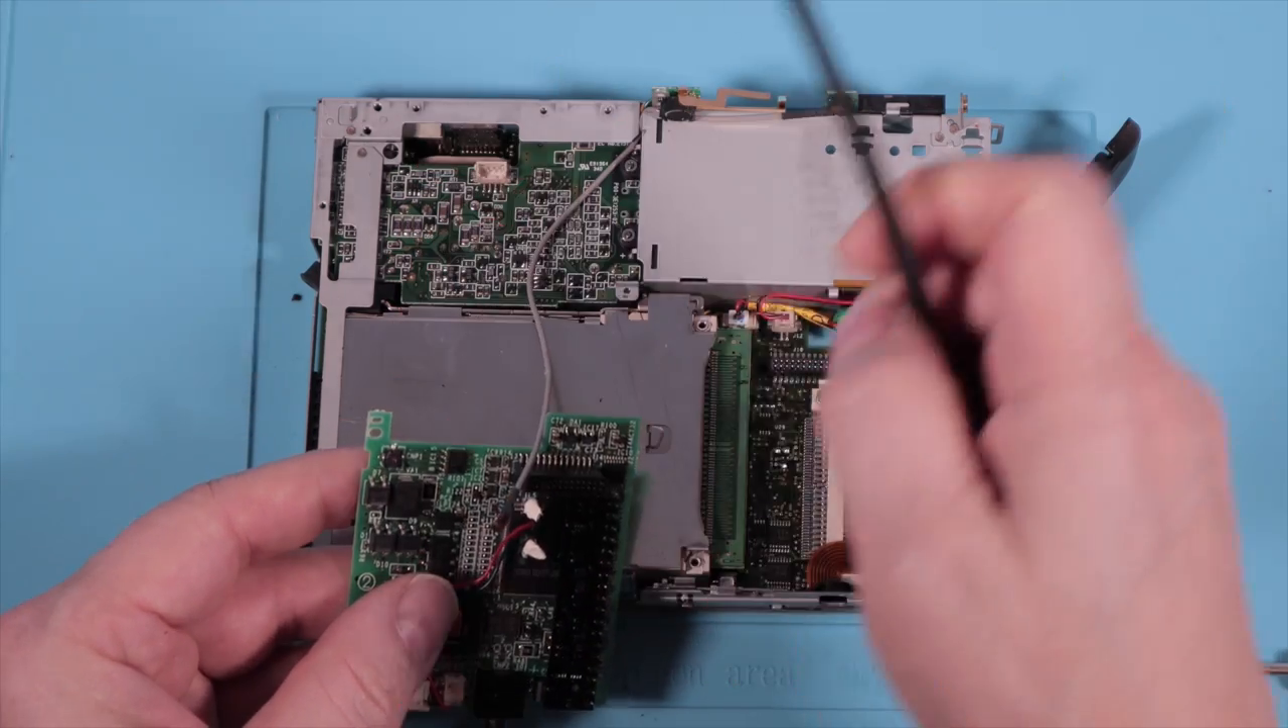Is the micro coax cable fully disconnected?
No.